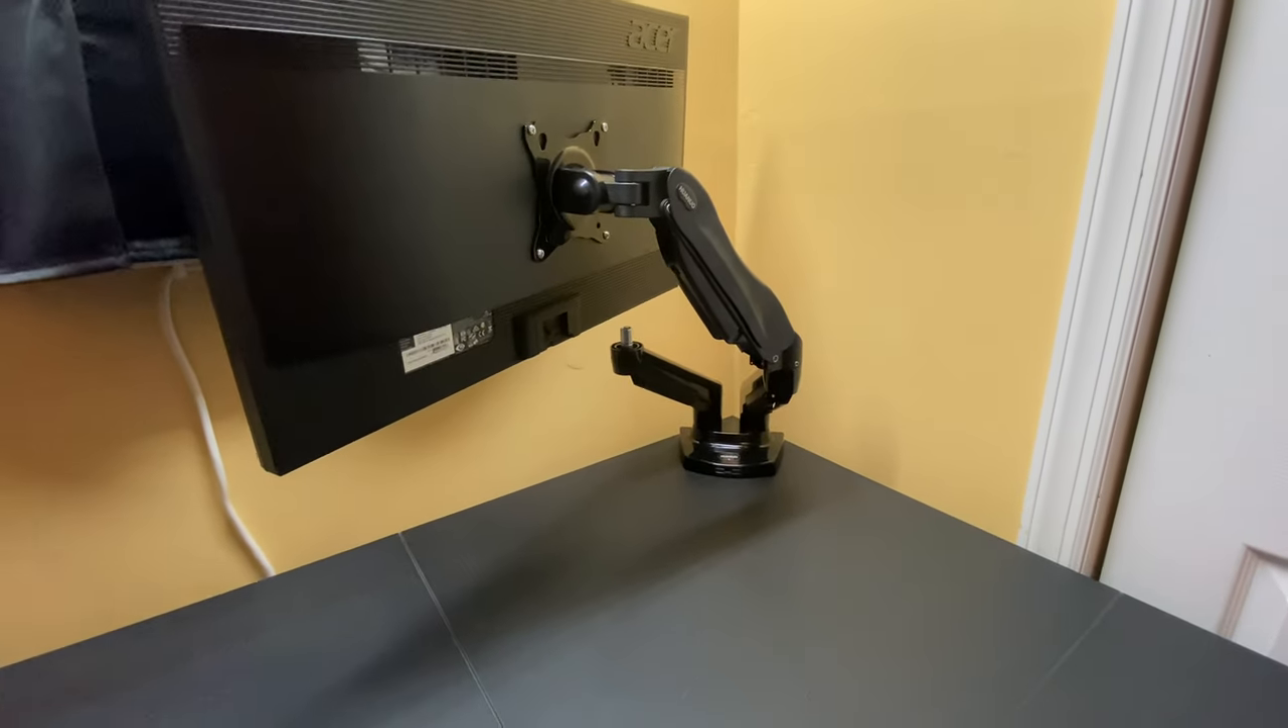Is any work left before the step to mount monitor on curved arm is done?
No.